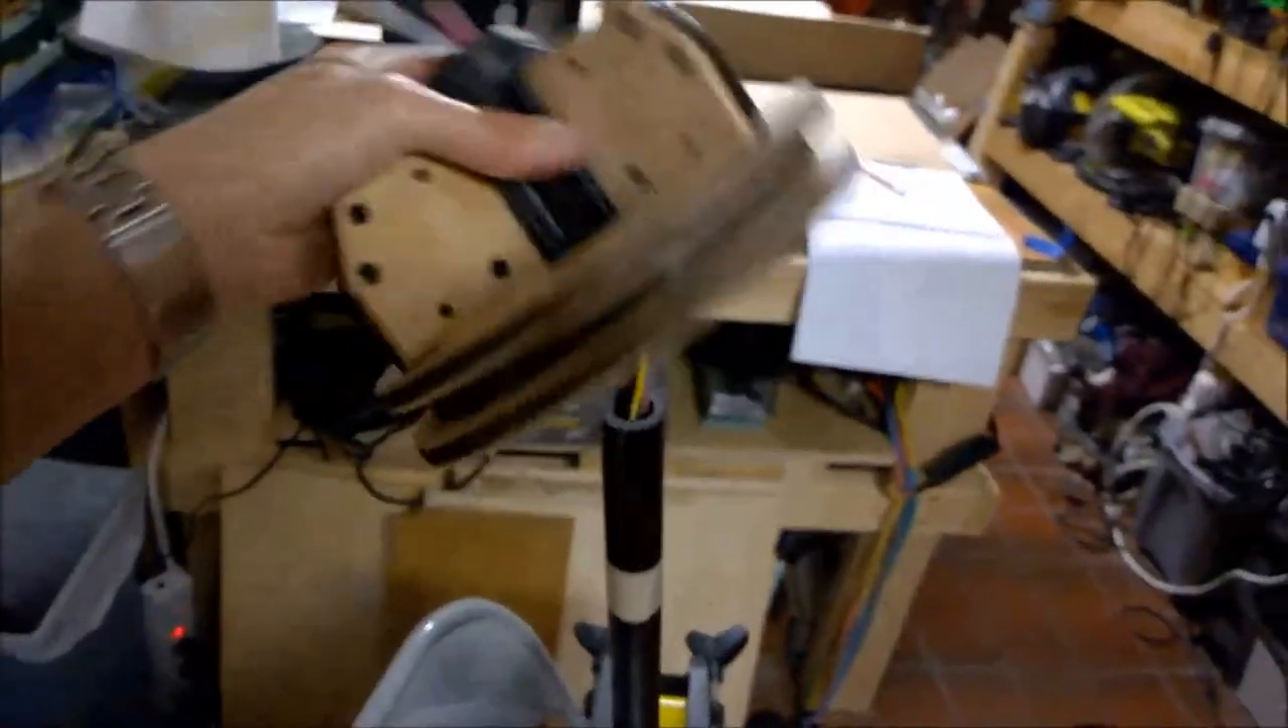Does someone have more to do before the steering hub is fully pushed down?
Yes.